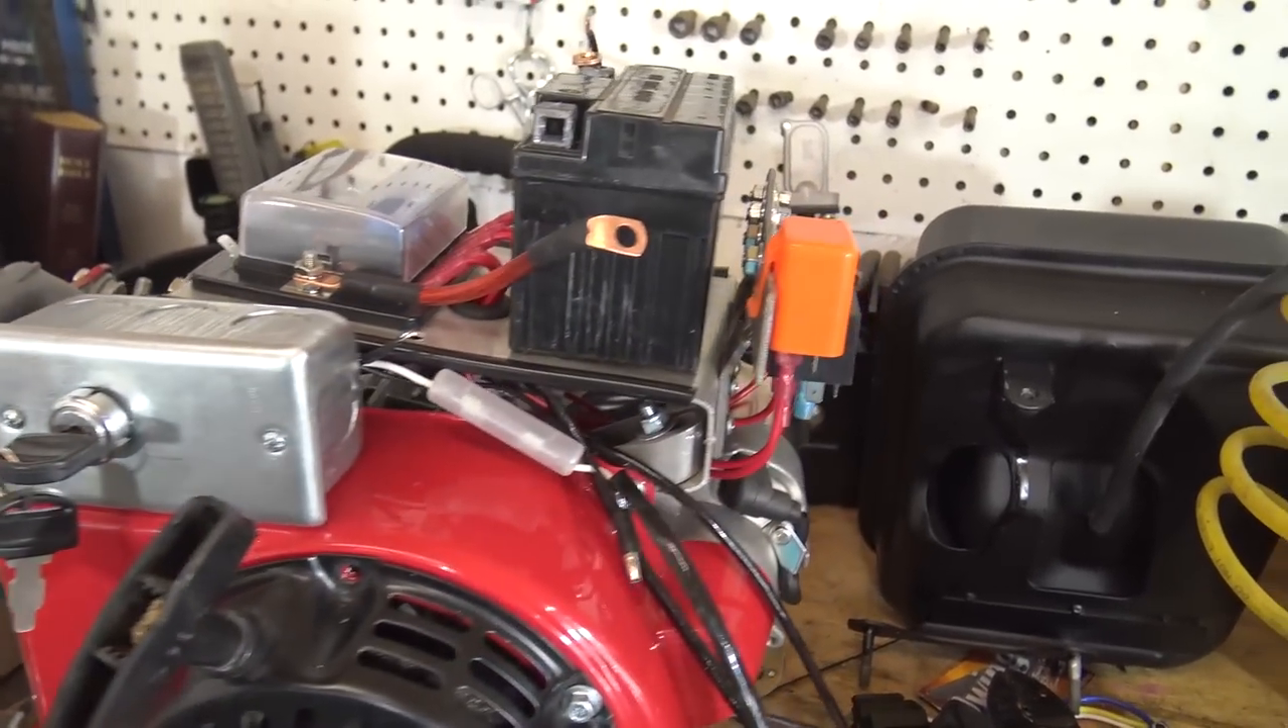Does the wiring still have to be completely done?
Yes.